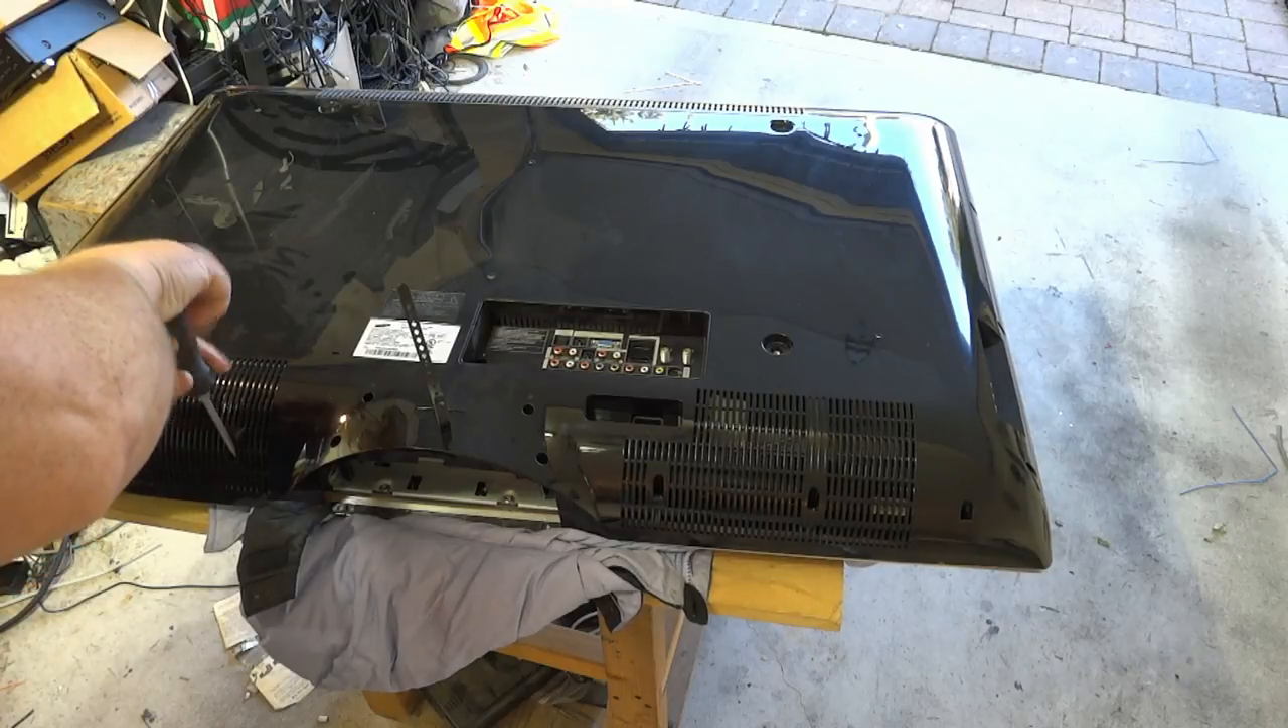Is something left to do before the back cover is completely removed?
Yes.